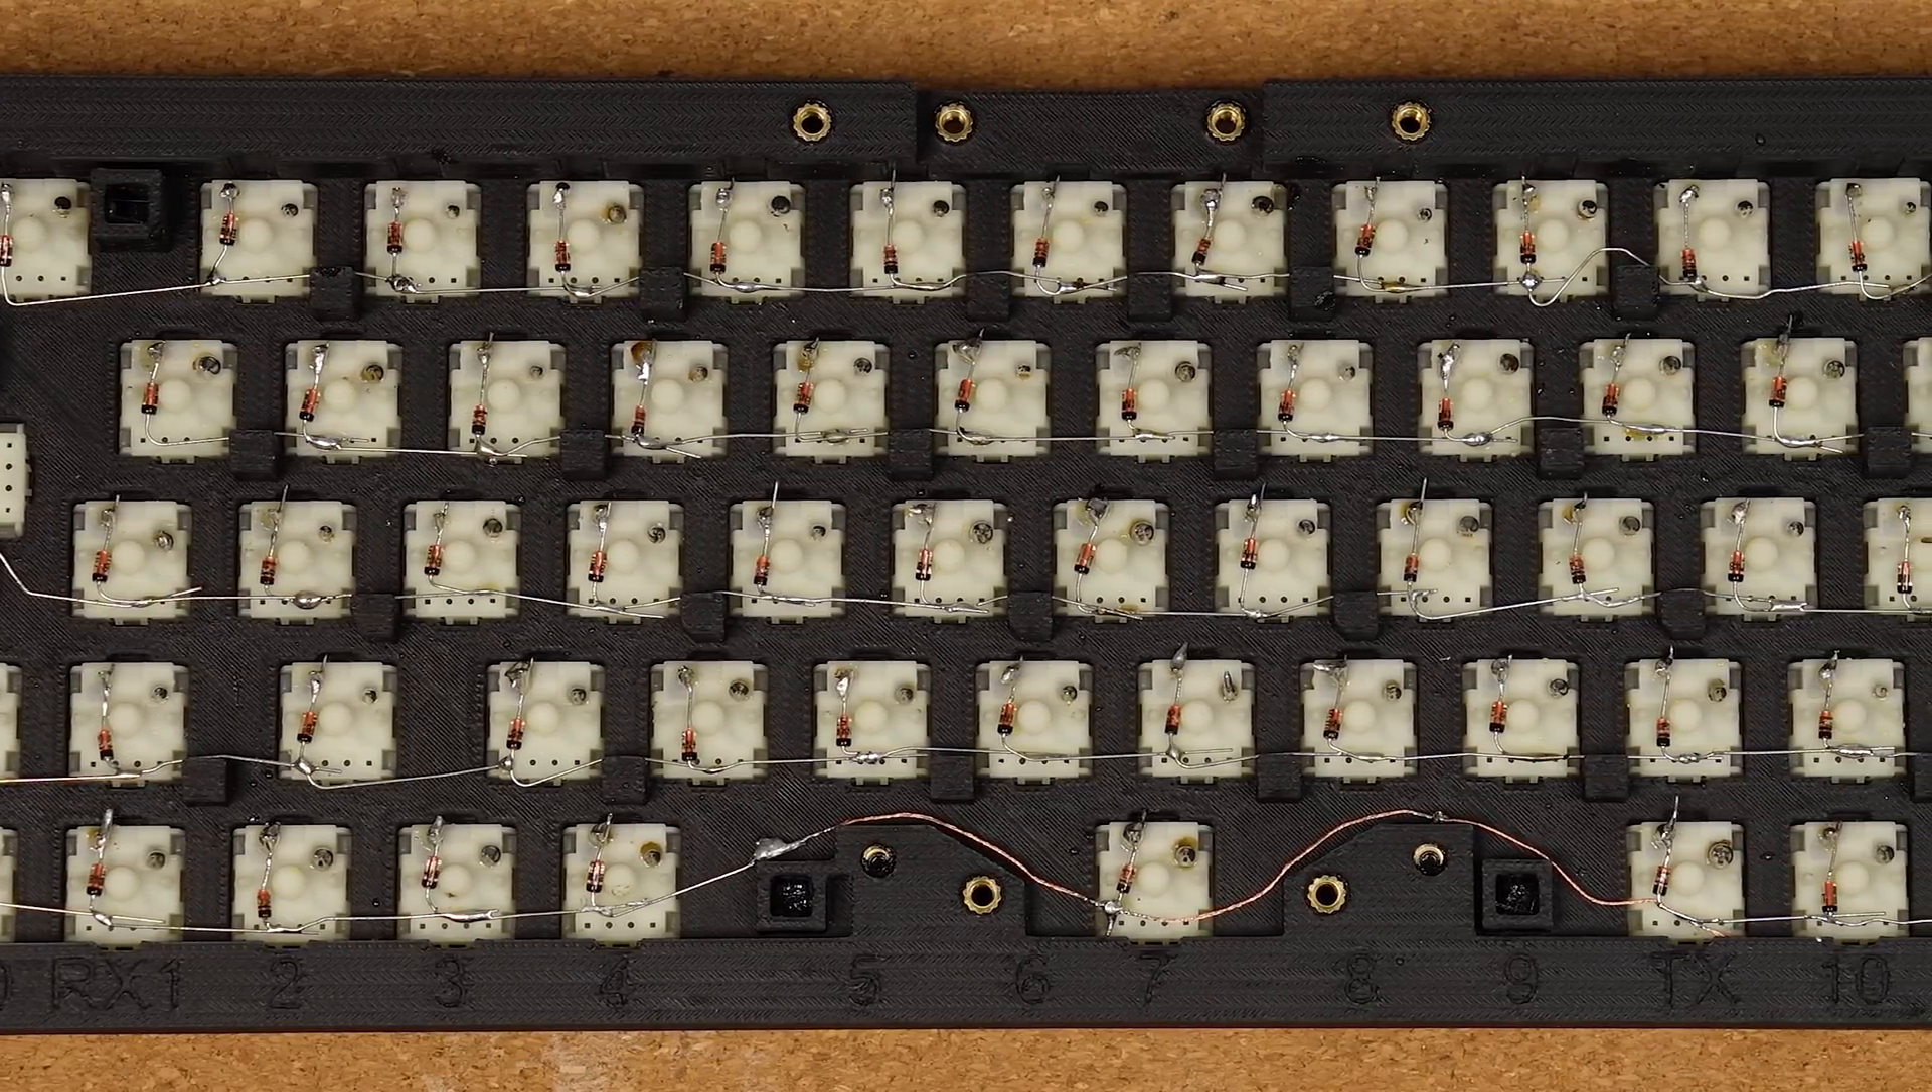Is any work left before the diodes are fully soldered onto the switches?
No.